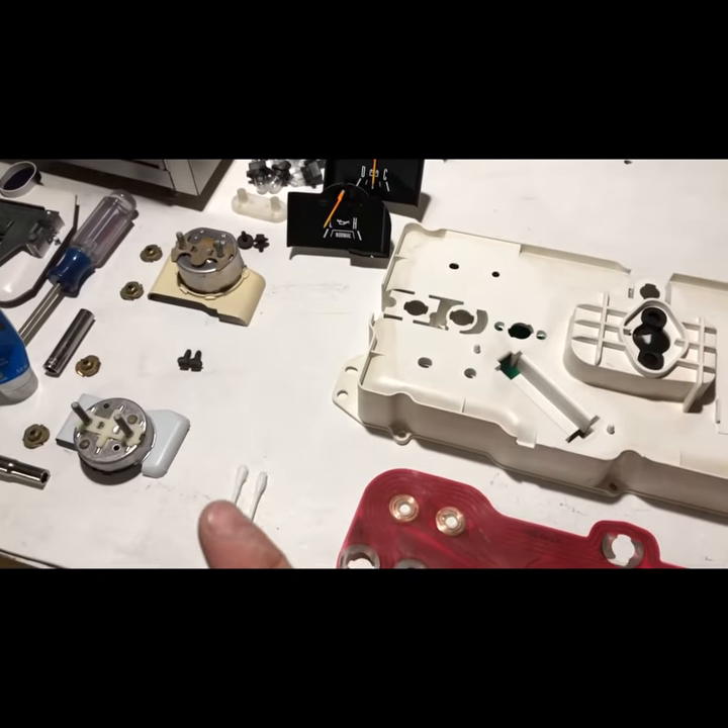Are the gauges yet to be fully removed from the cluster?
No.